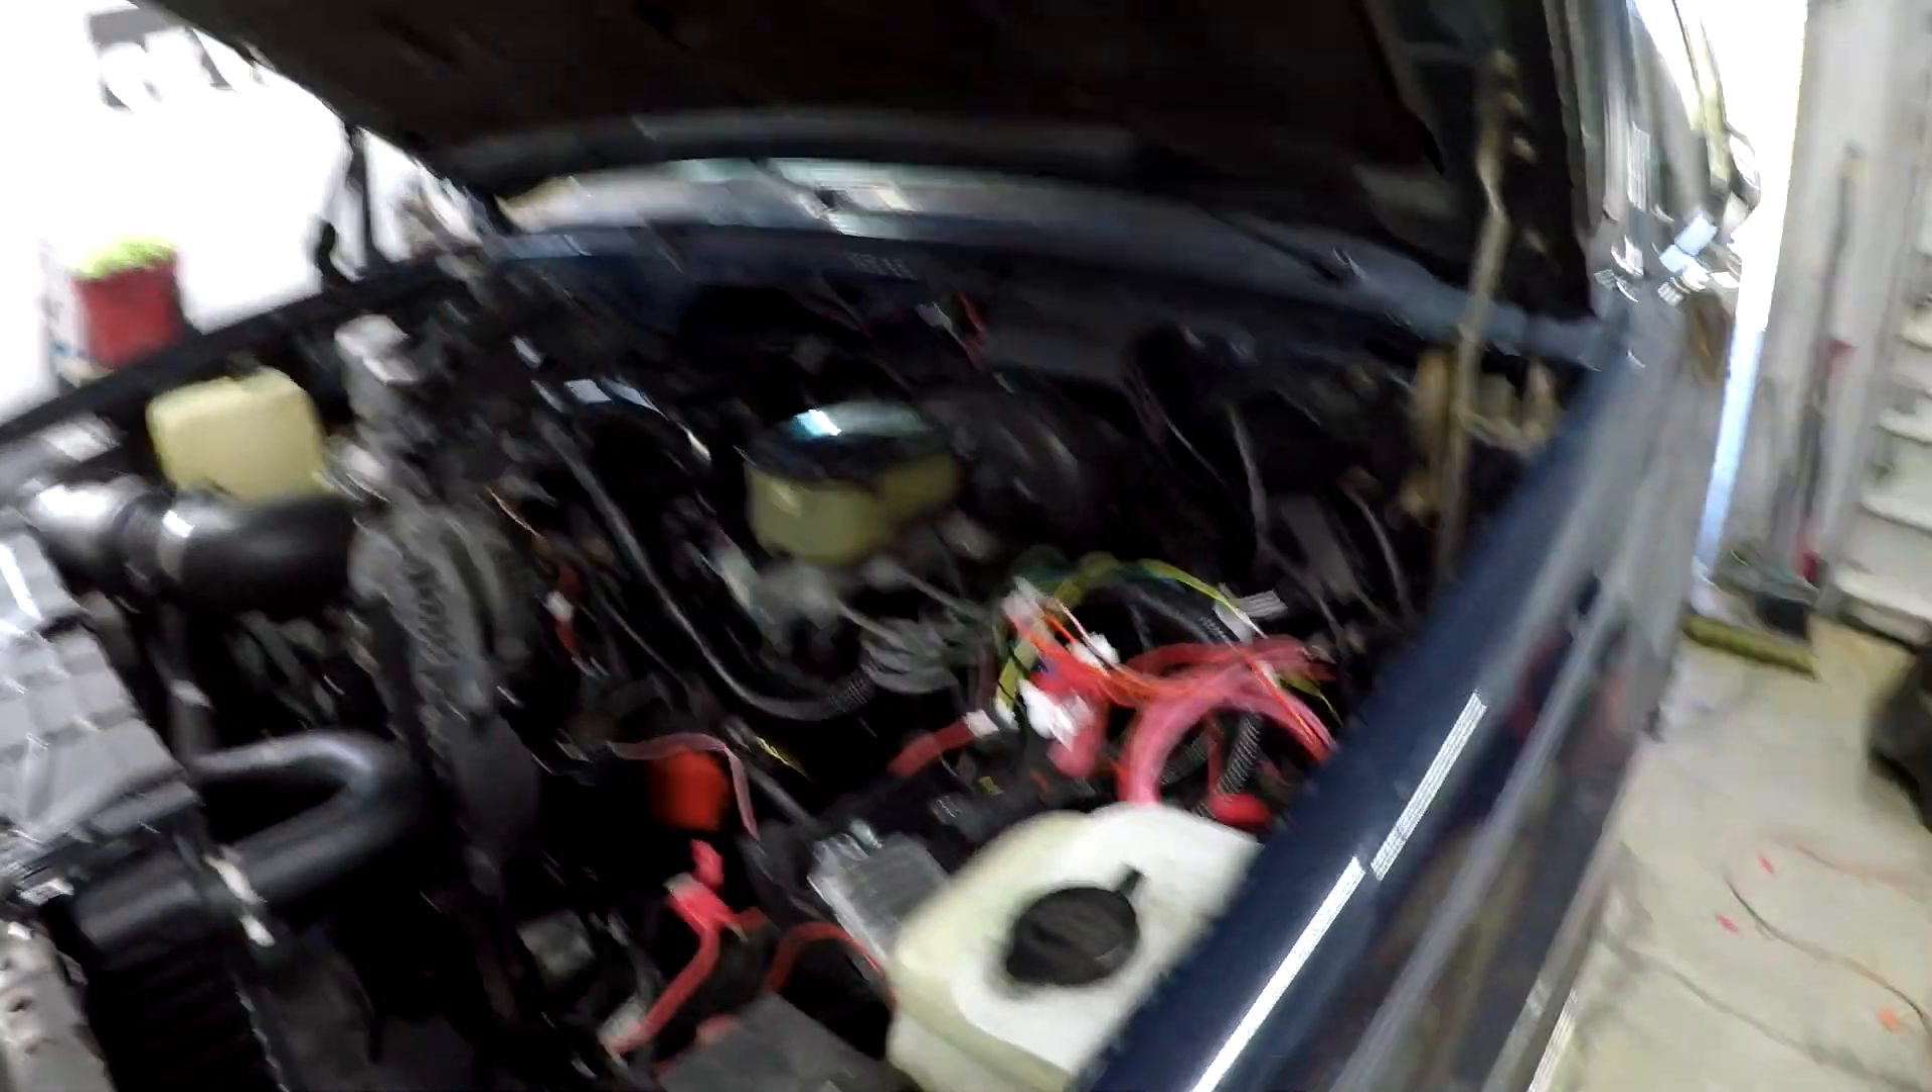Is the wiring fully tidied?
No.